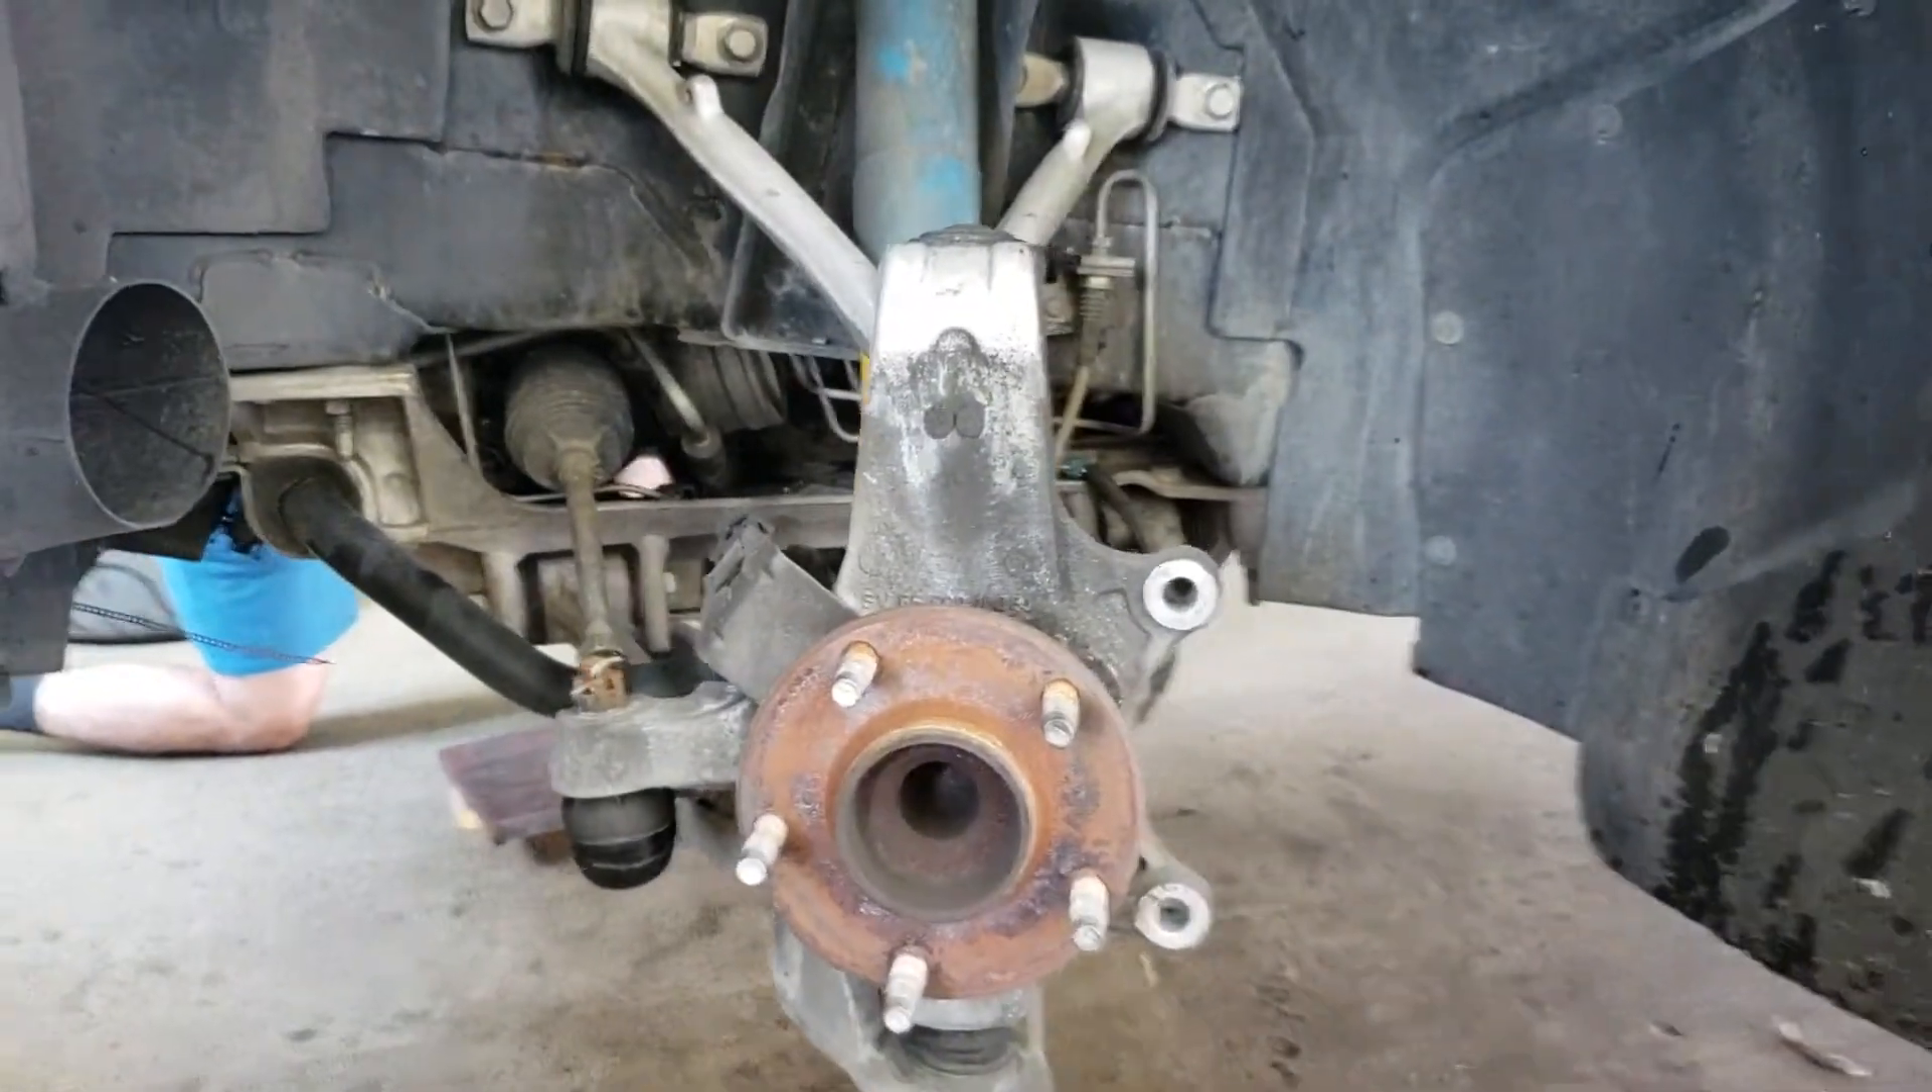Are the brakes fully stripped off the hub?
Yes.